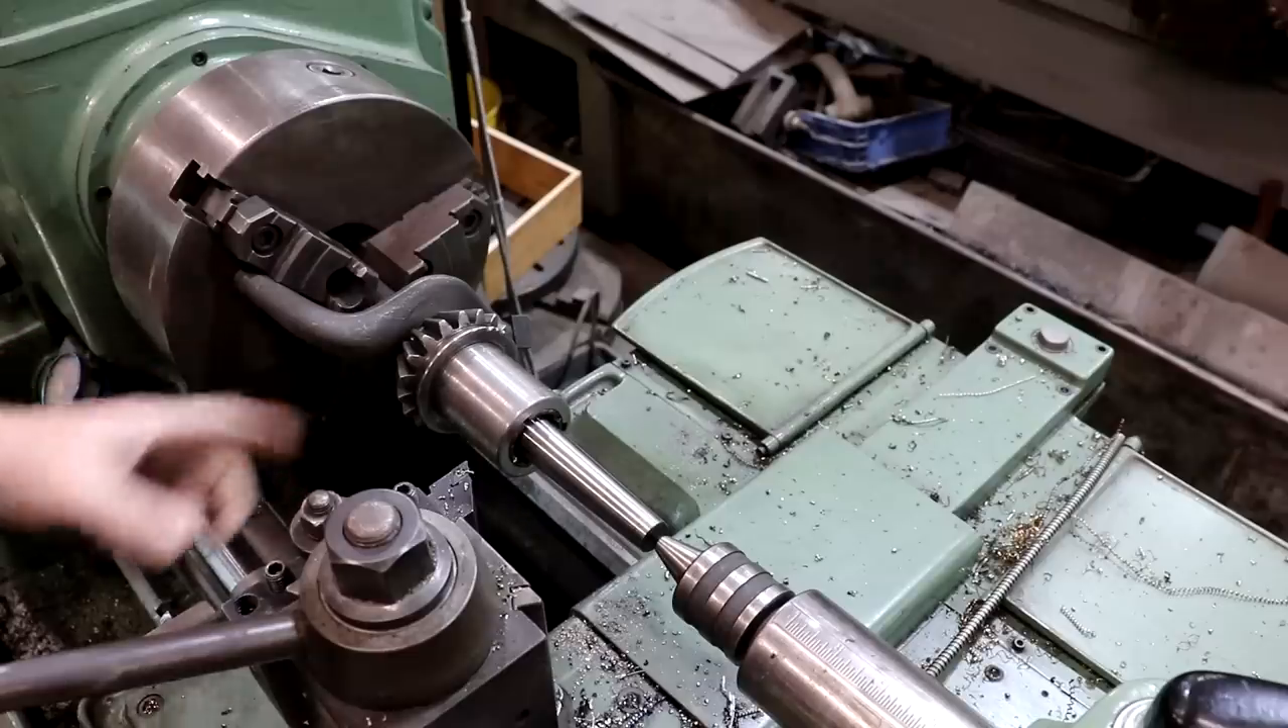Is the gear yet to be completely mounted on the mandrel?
No.